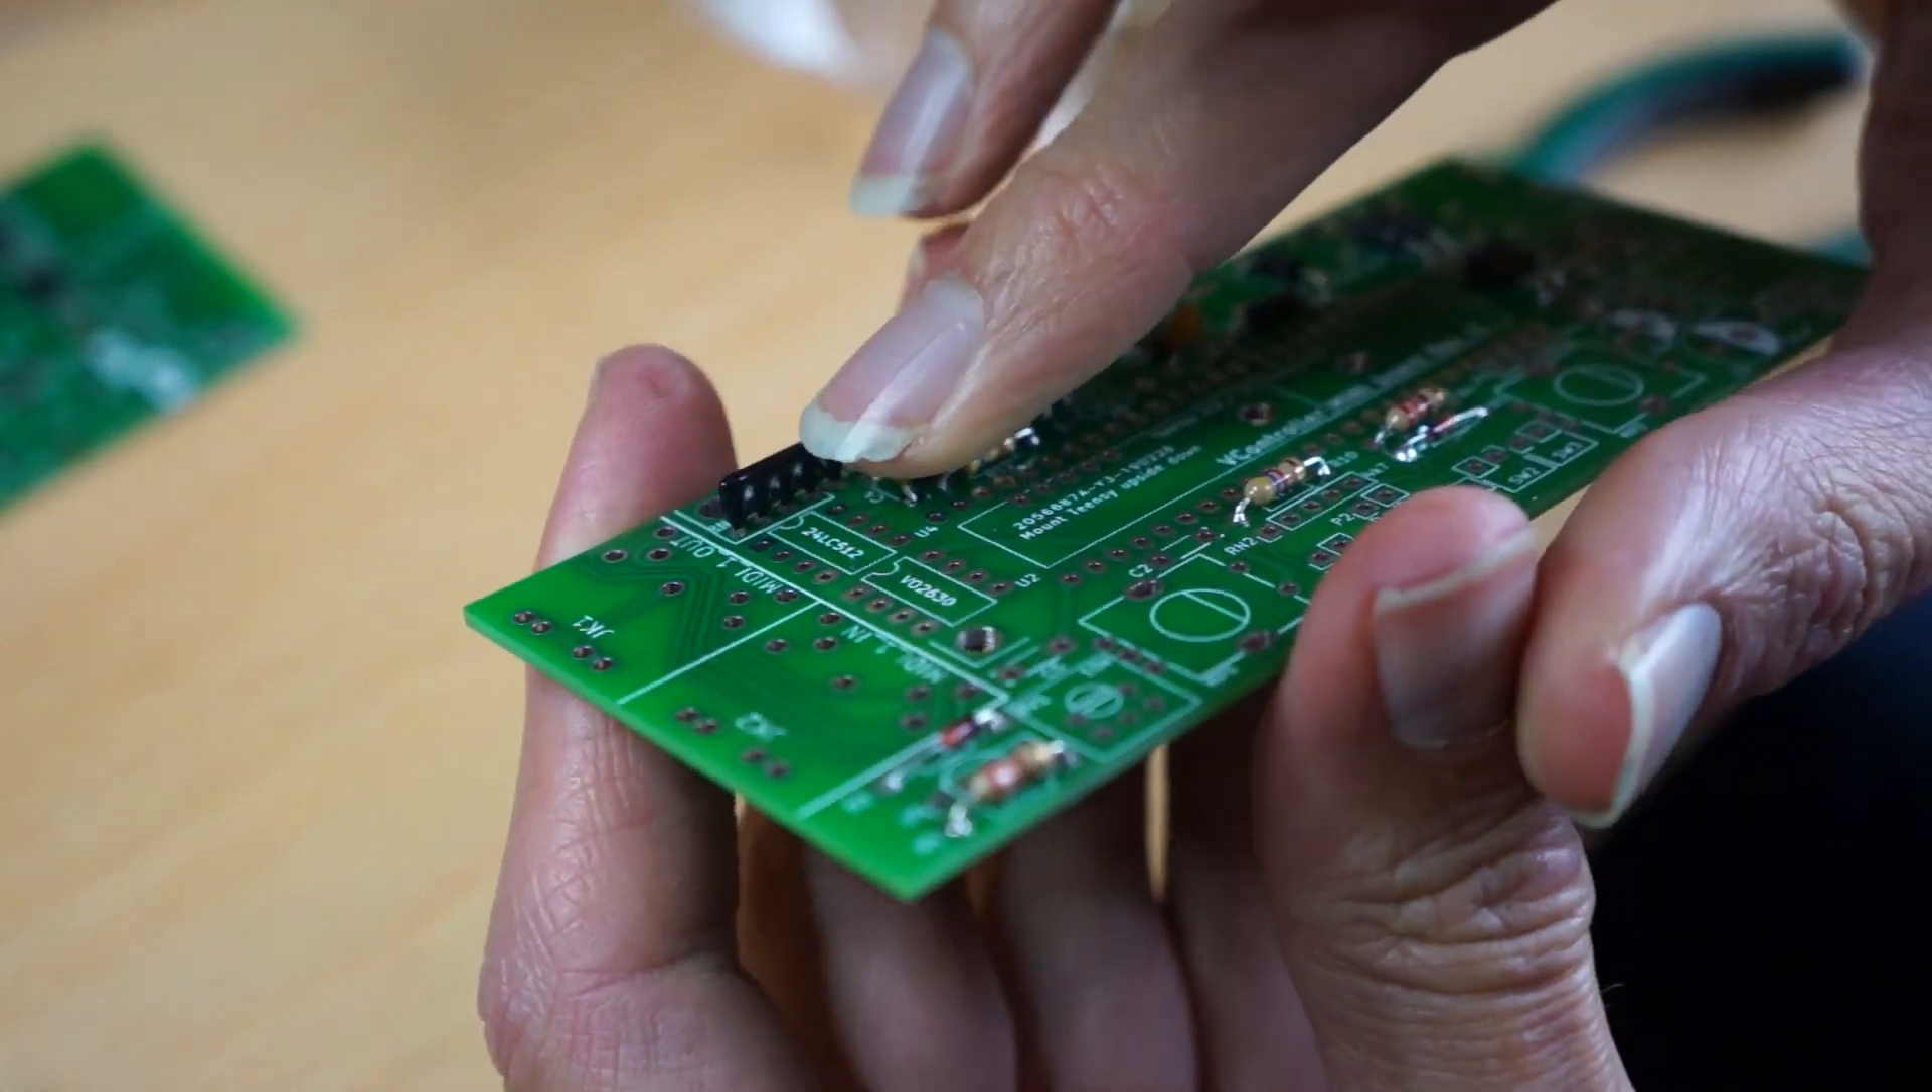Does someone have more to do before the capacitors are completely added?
Yes.